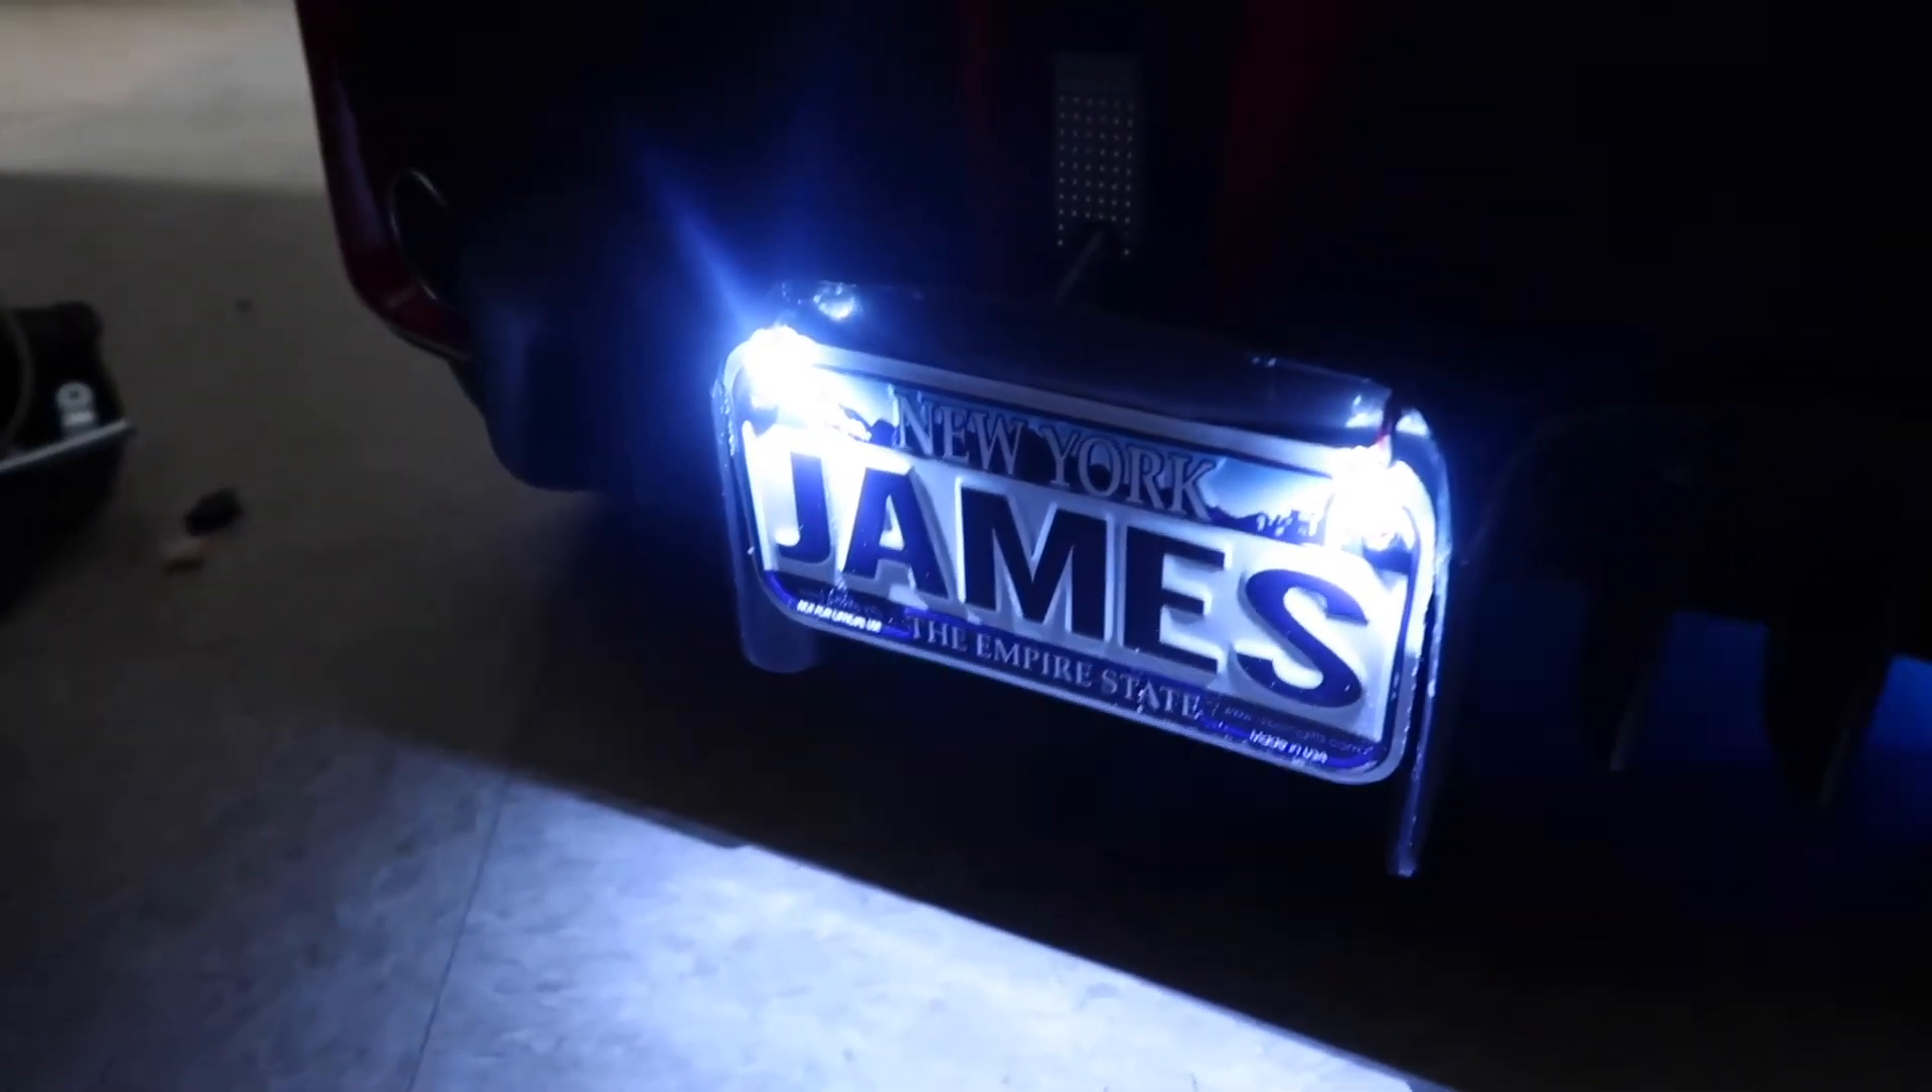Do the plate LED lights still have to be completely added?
No.